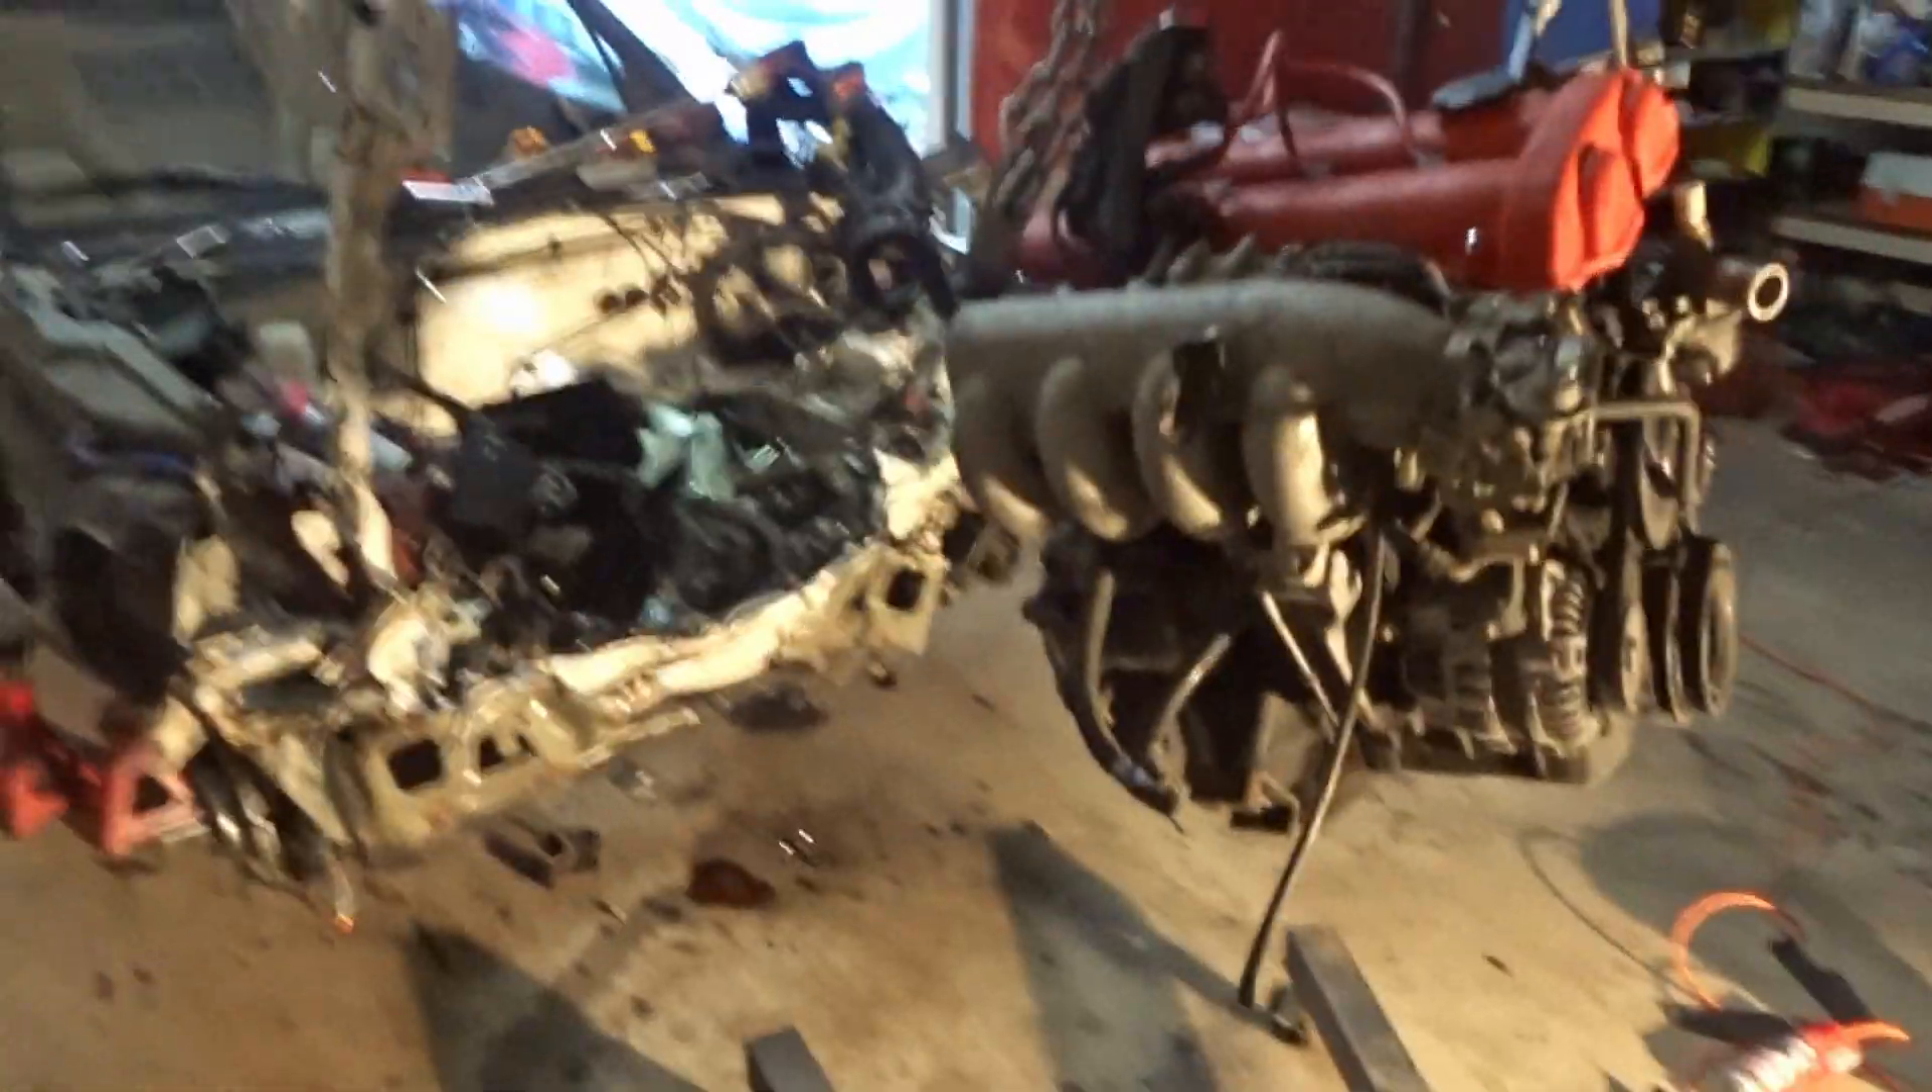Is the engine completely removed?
Yes.